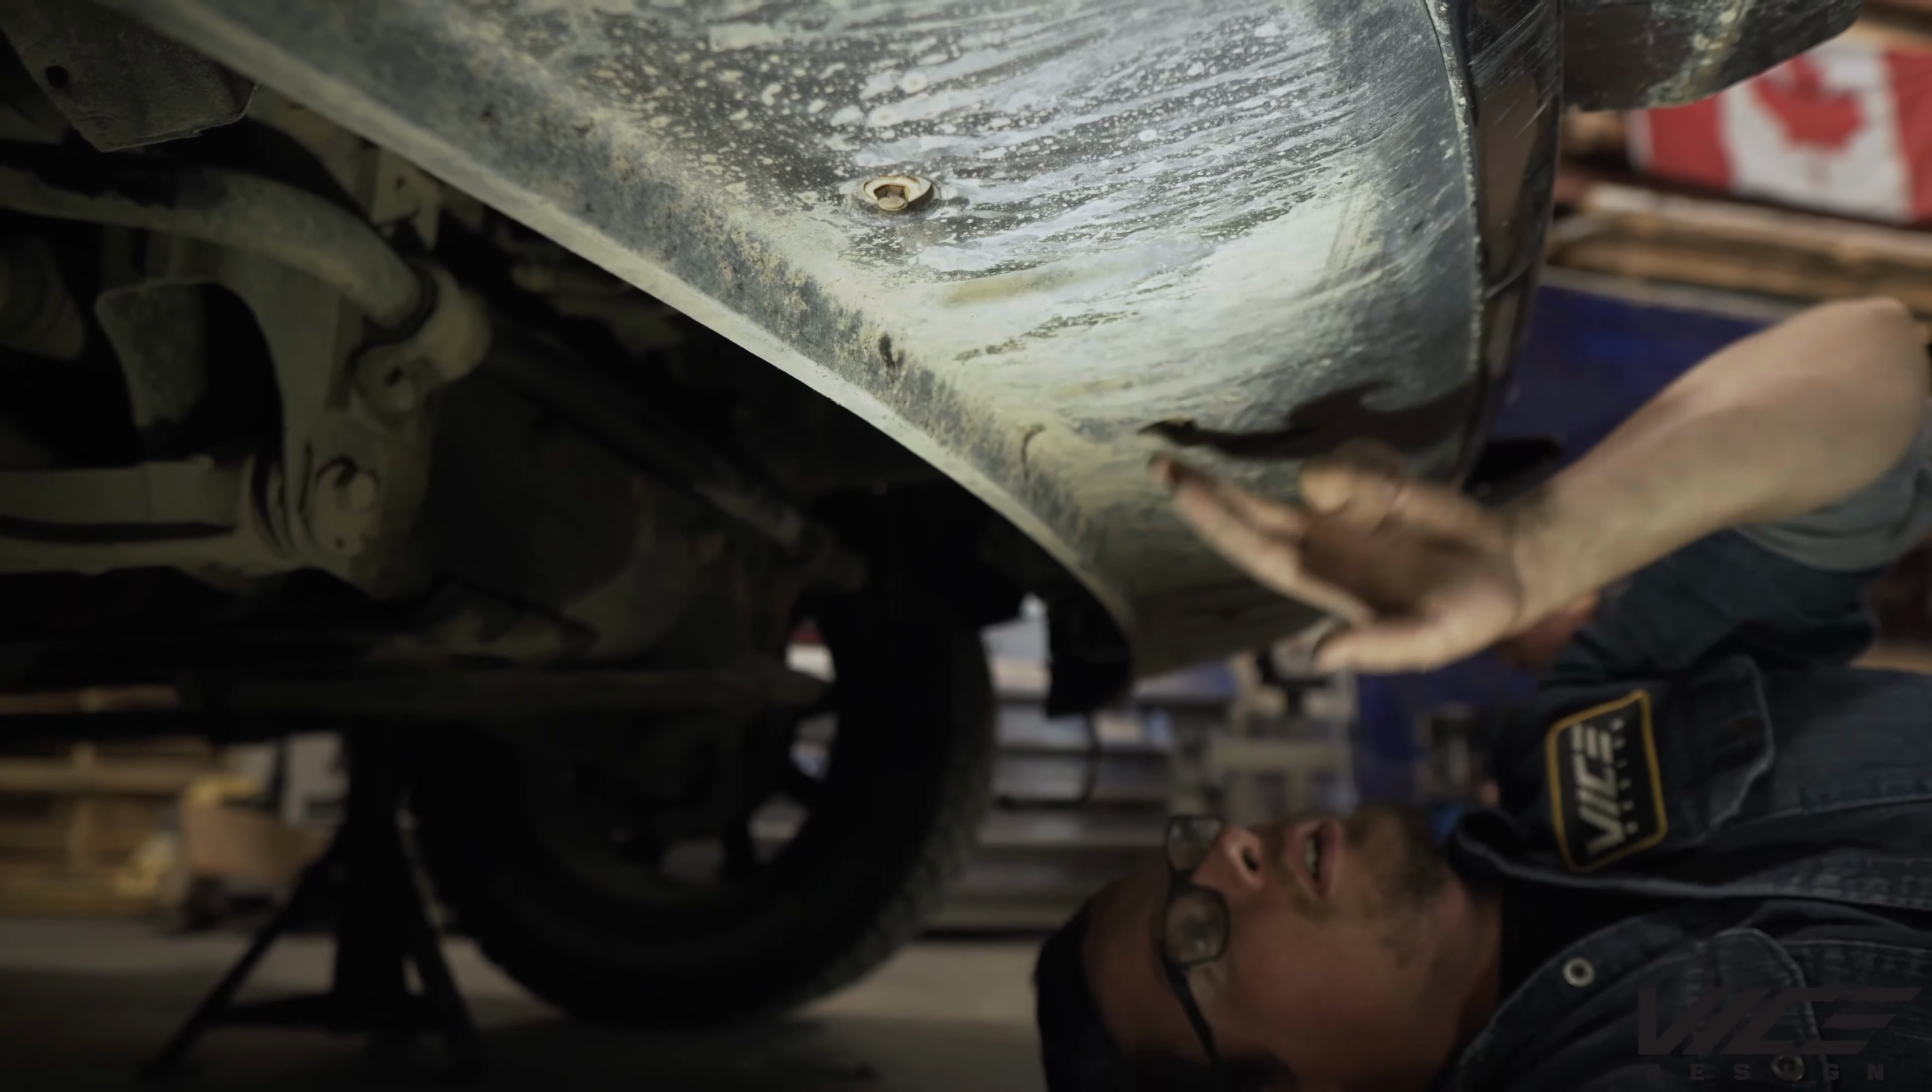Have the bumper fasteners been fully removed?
No.